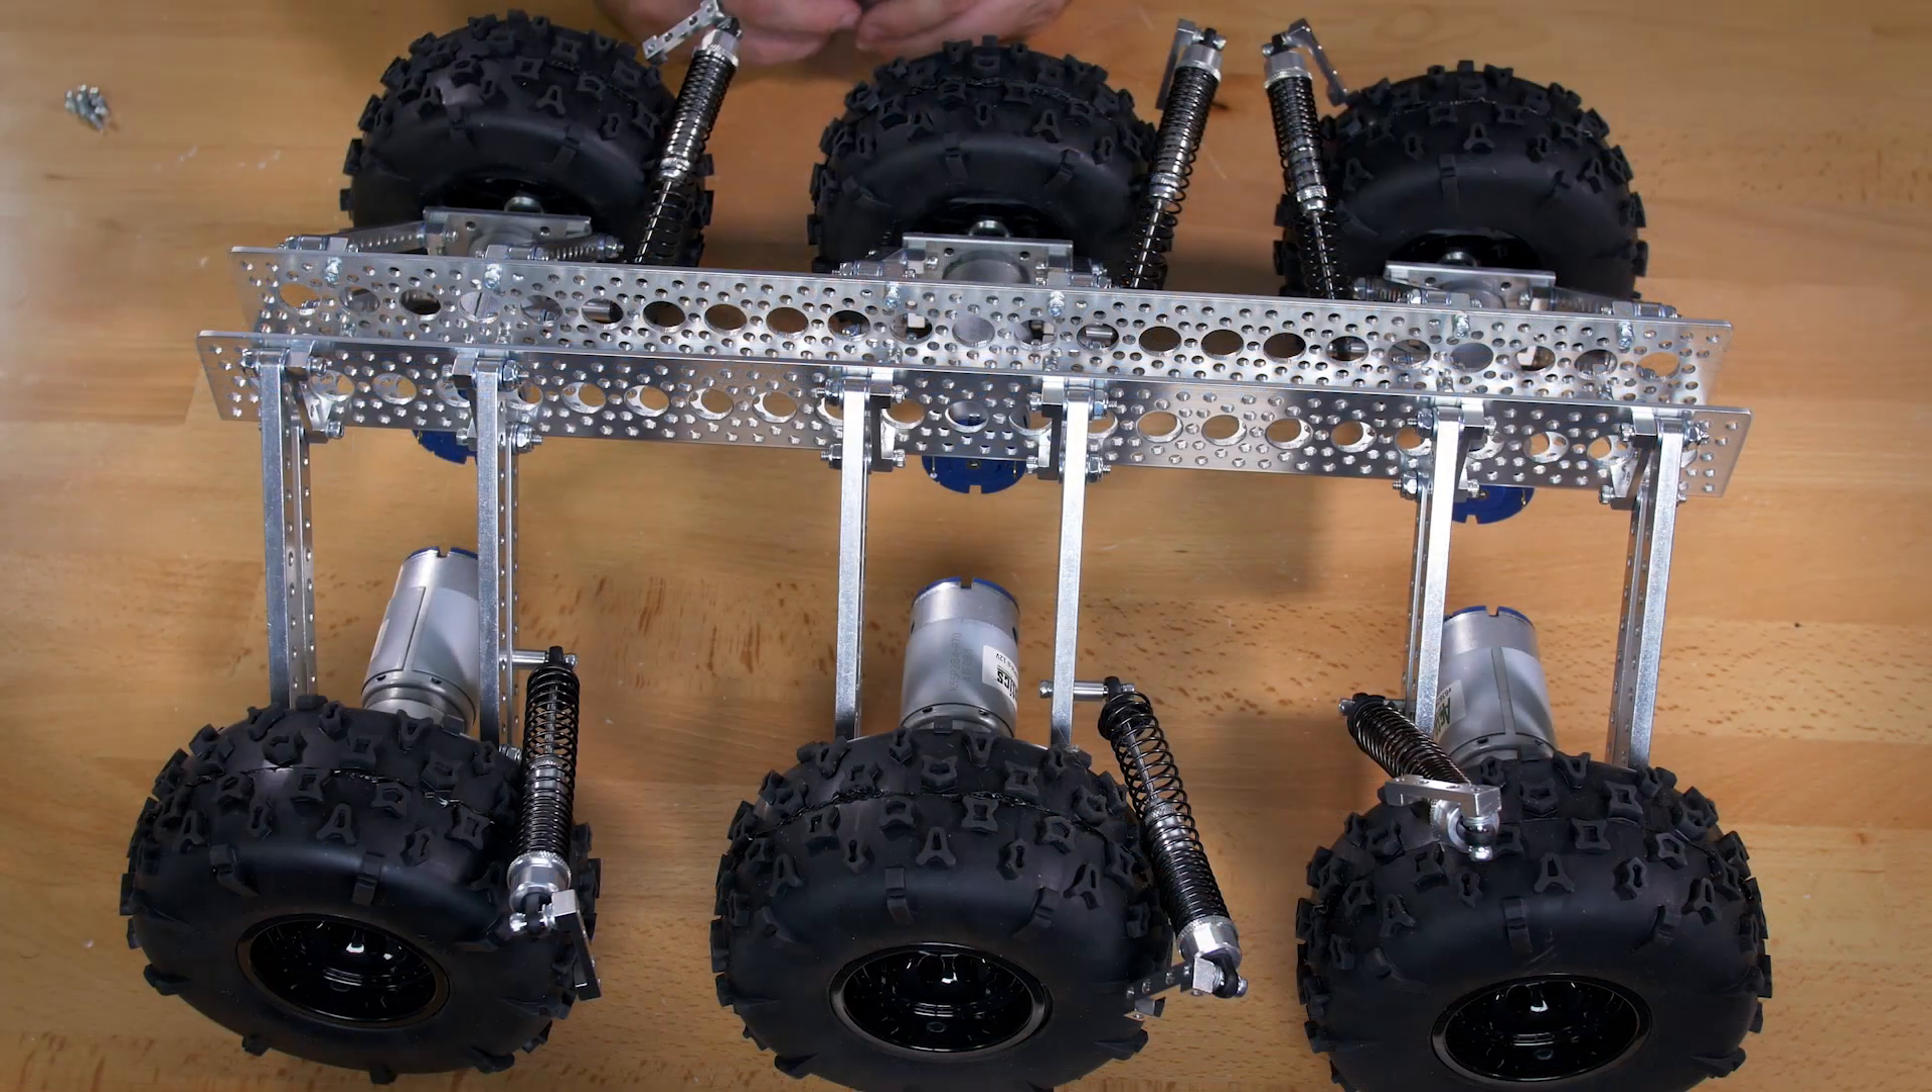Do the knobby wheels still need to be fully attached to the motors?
No.